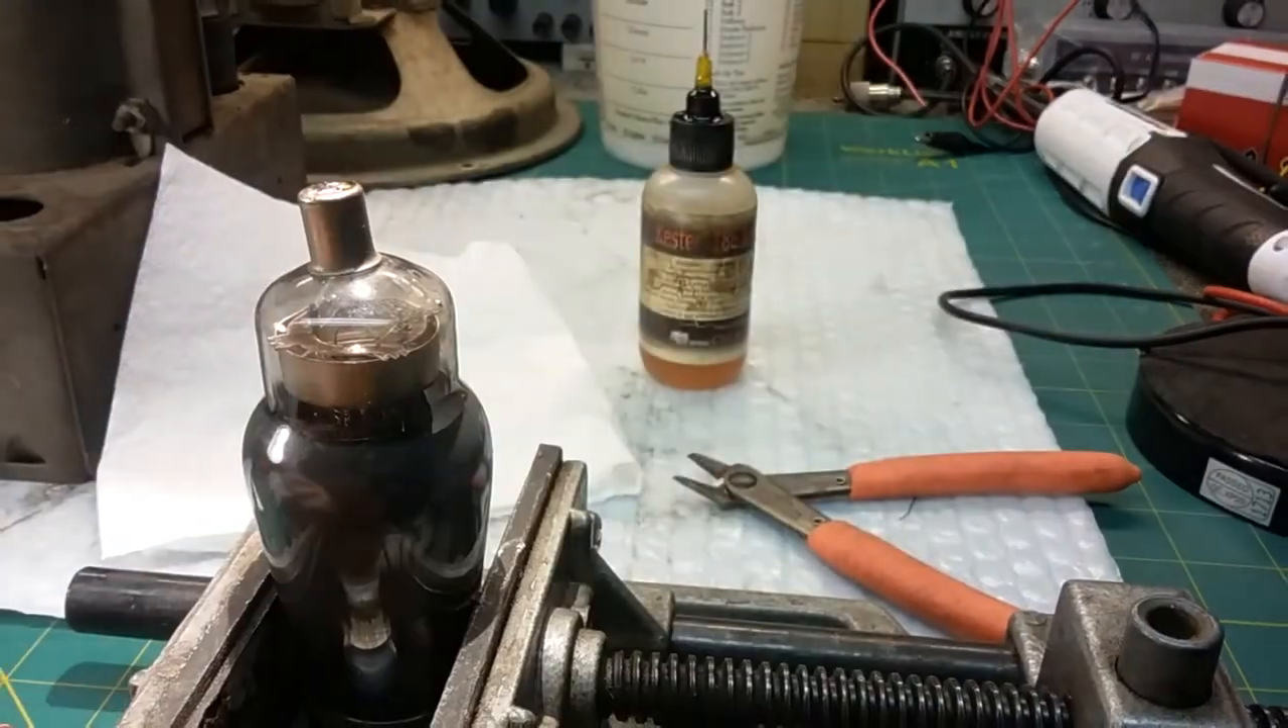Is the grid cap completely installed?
Yes.